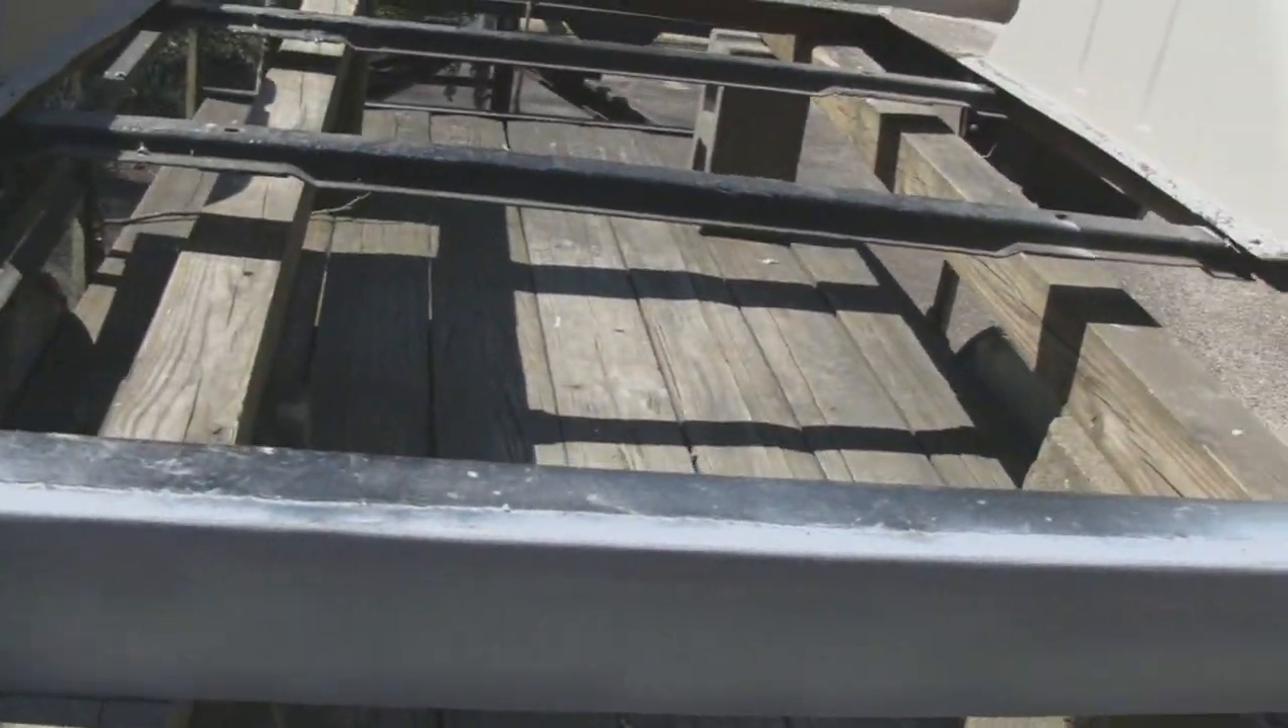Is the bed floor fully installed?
No.